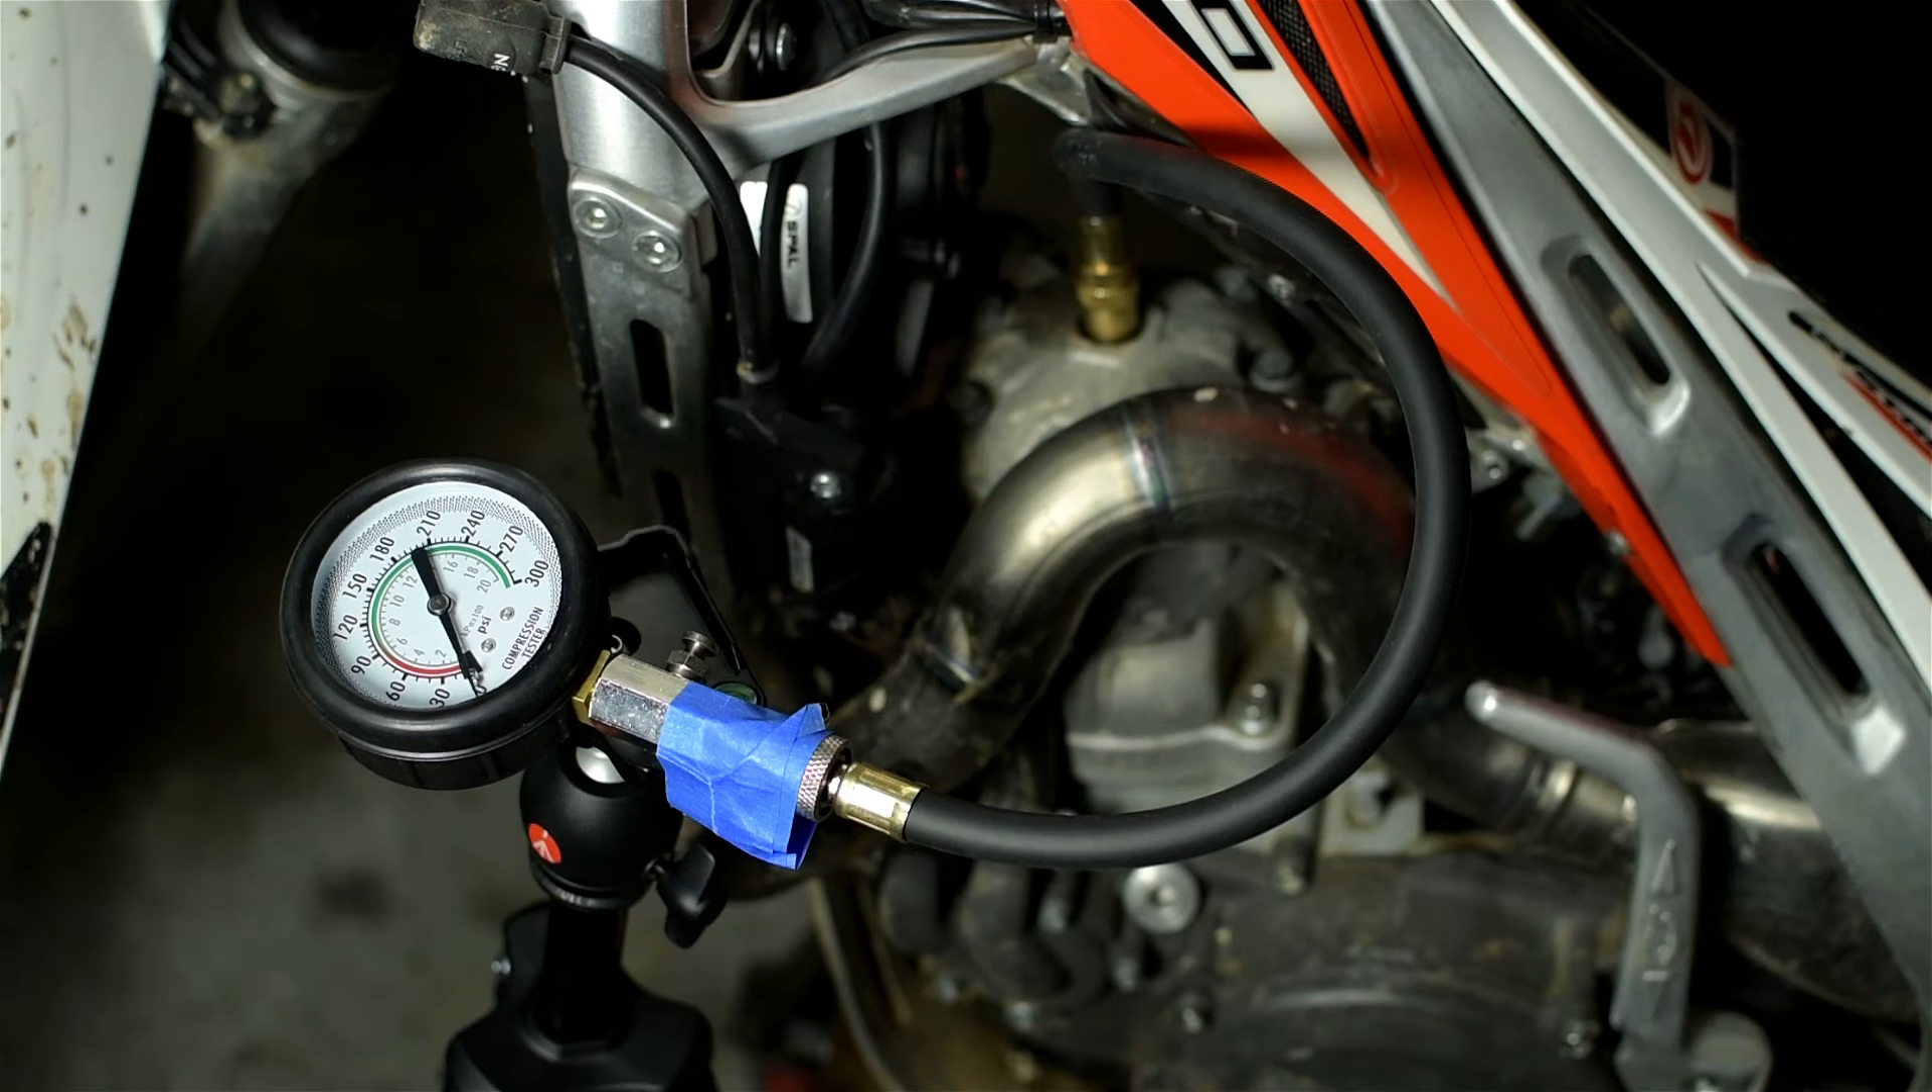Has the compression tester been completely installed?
Yes.